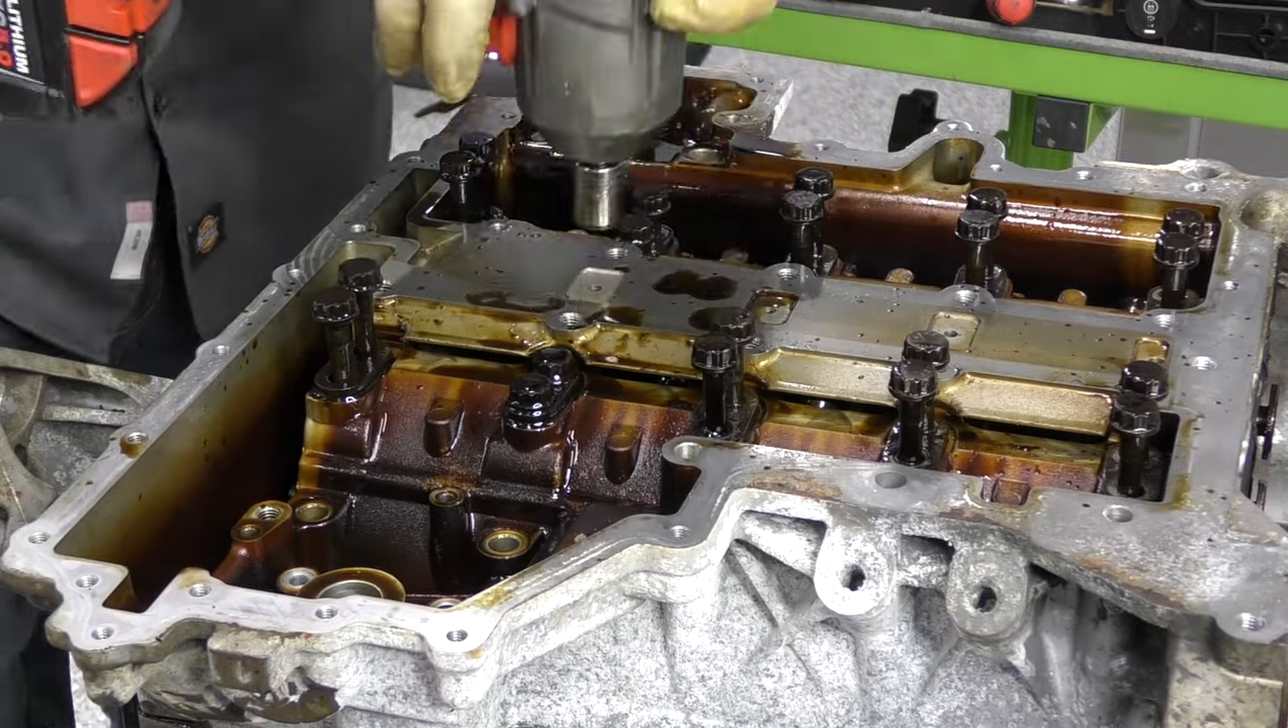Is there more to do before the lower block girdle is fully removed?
Yes.